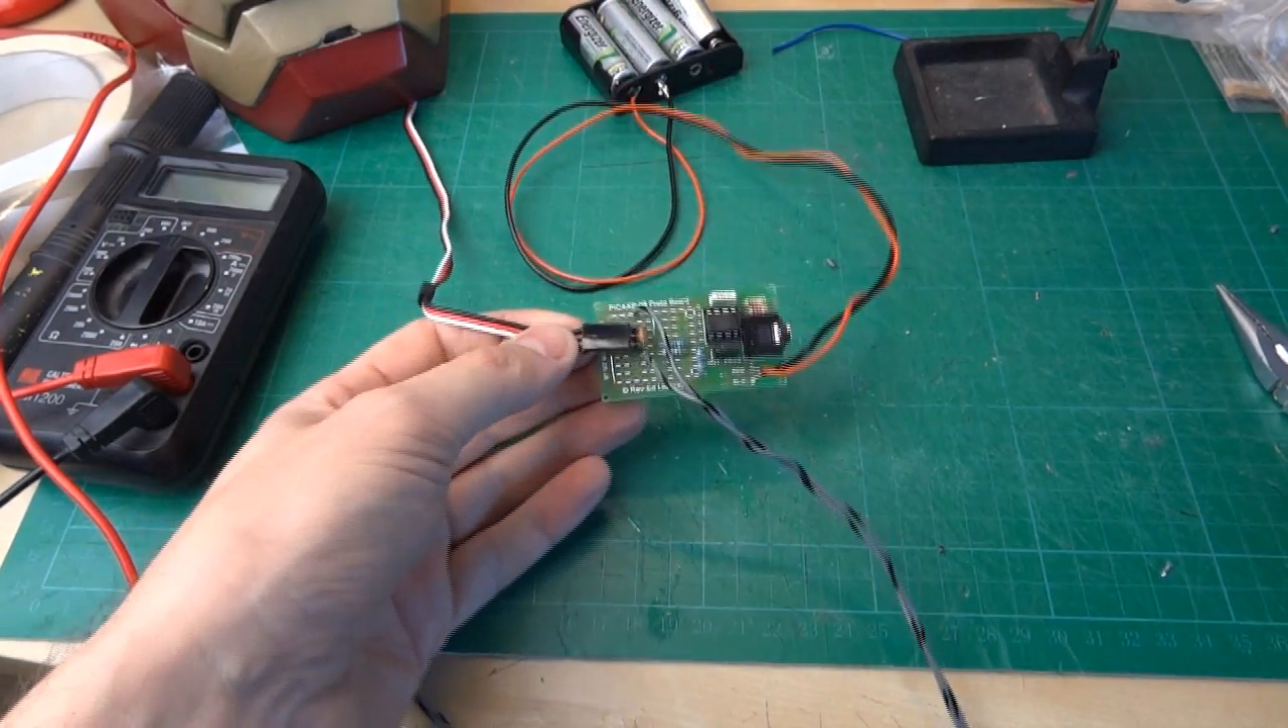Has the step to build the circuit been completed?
Yes.